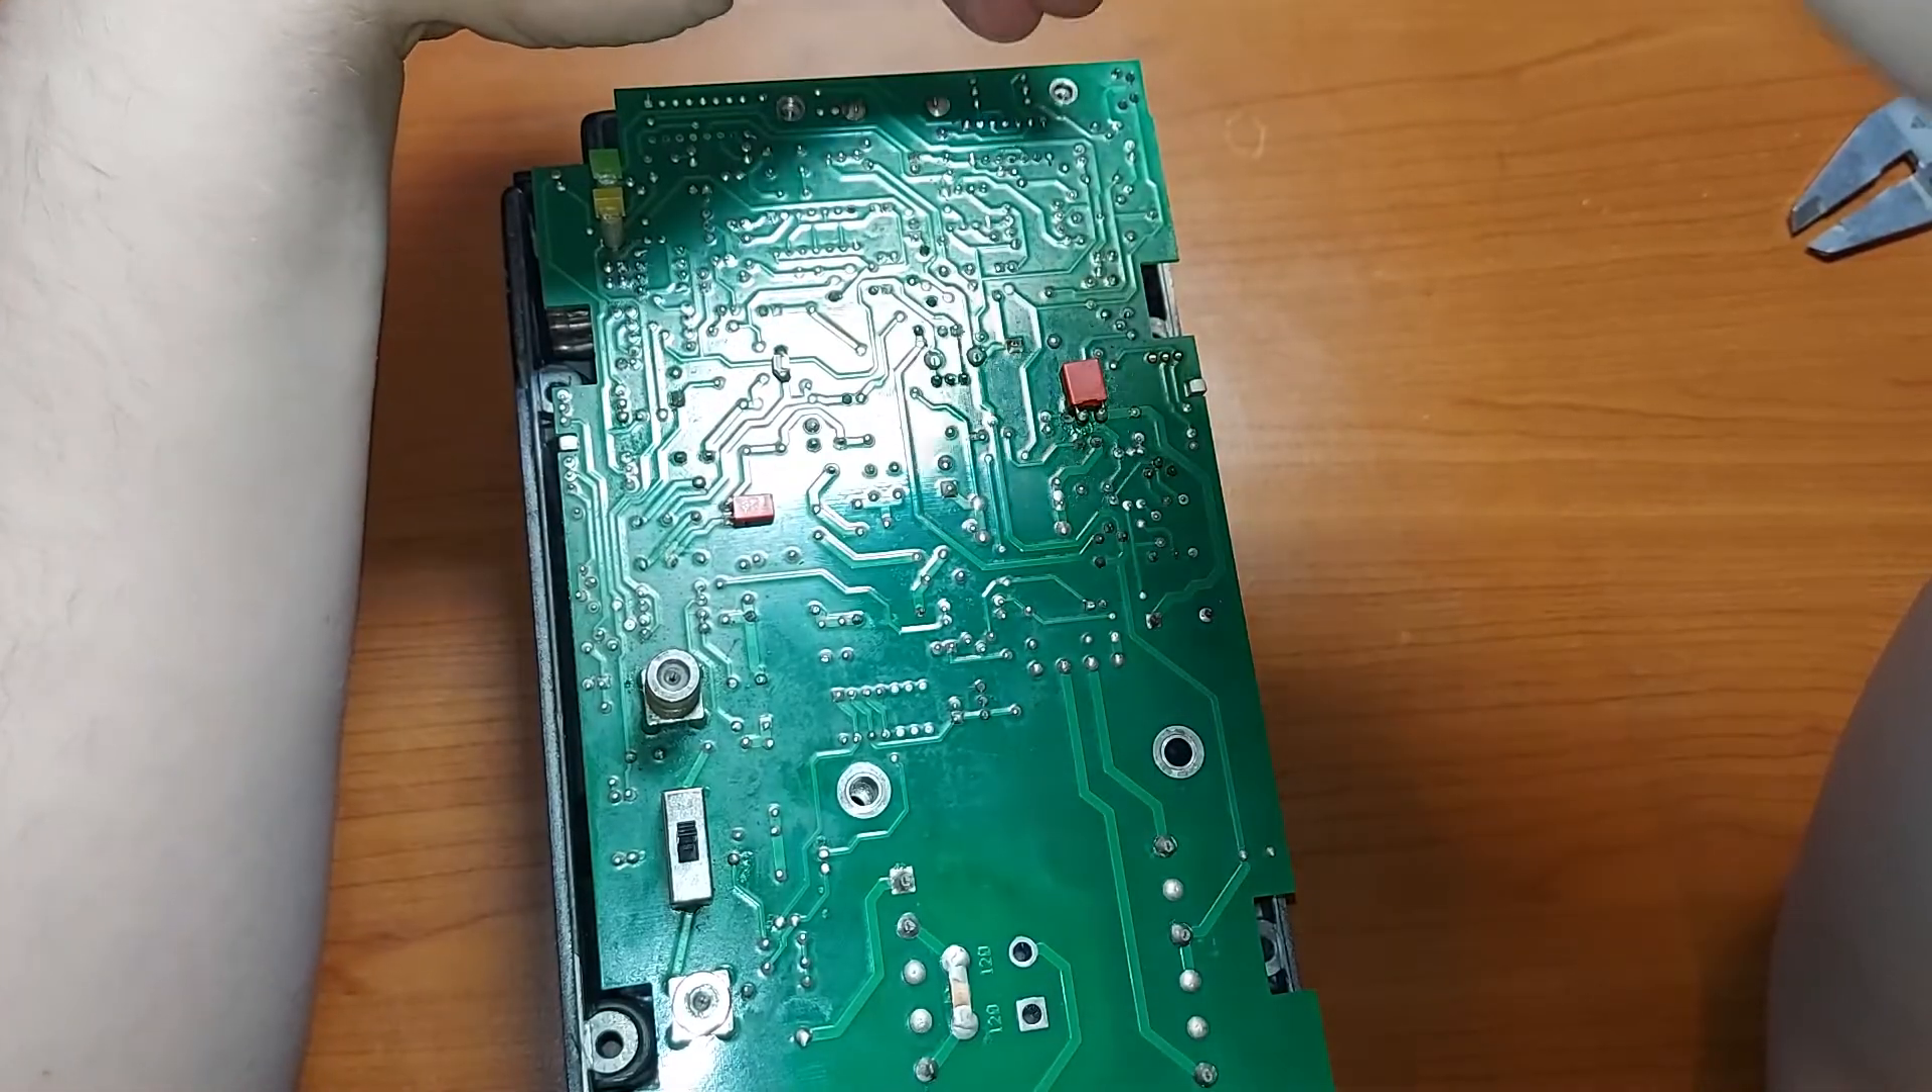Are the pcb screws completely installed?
No.